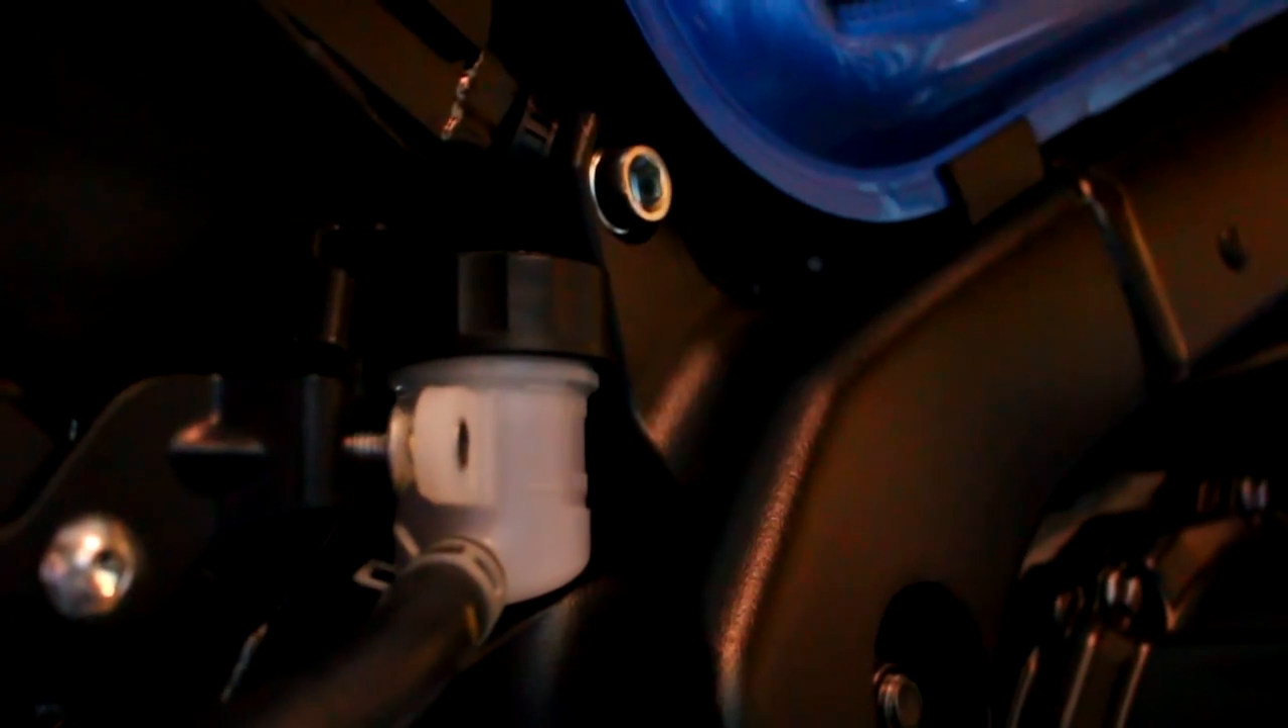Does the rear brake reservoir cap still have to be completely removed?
Yes.